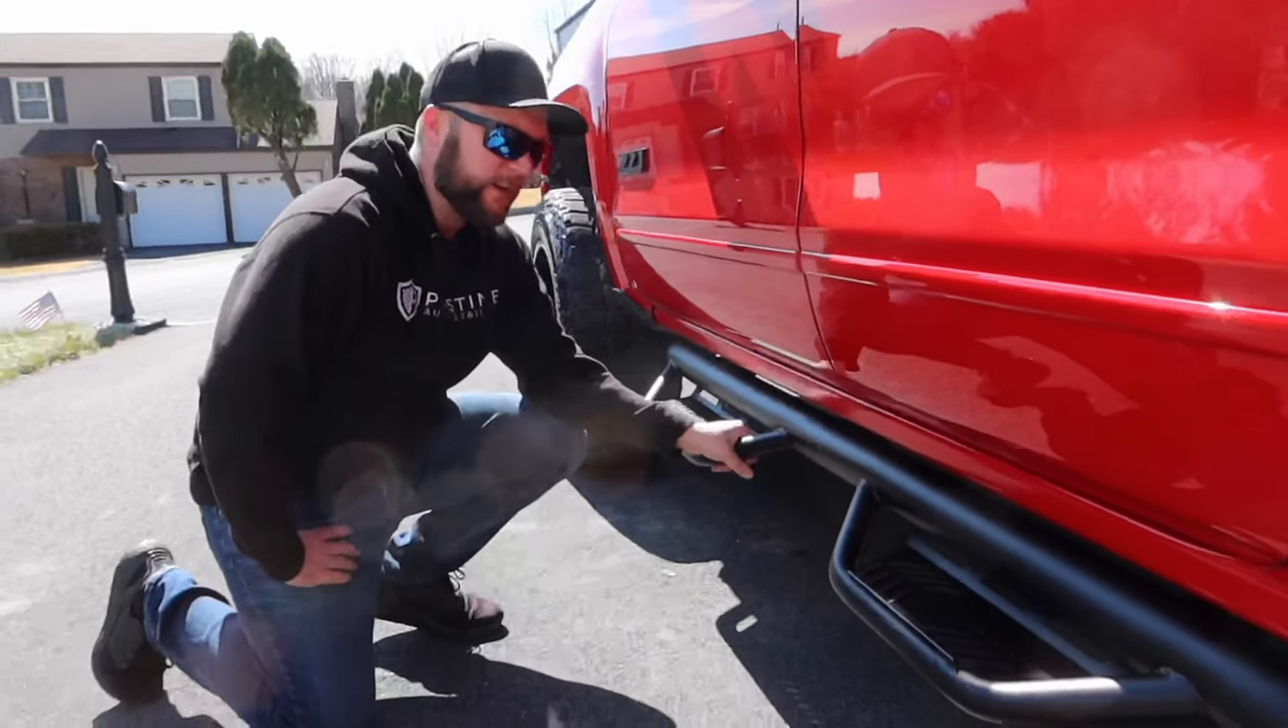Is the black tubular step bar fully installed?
Yes.